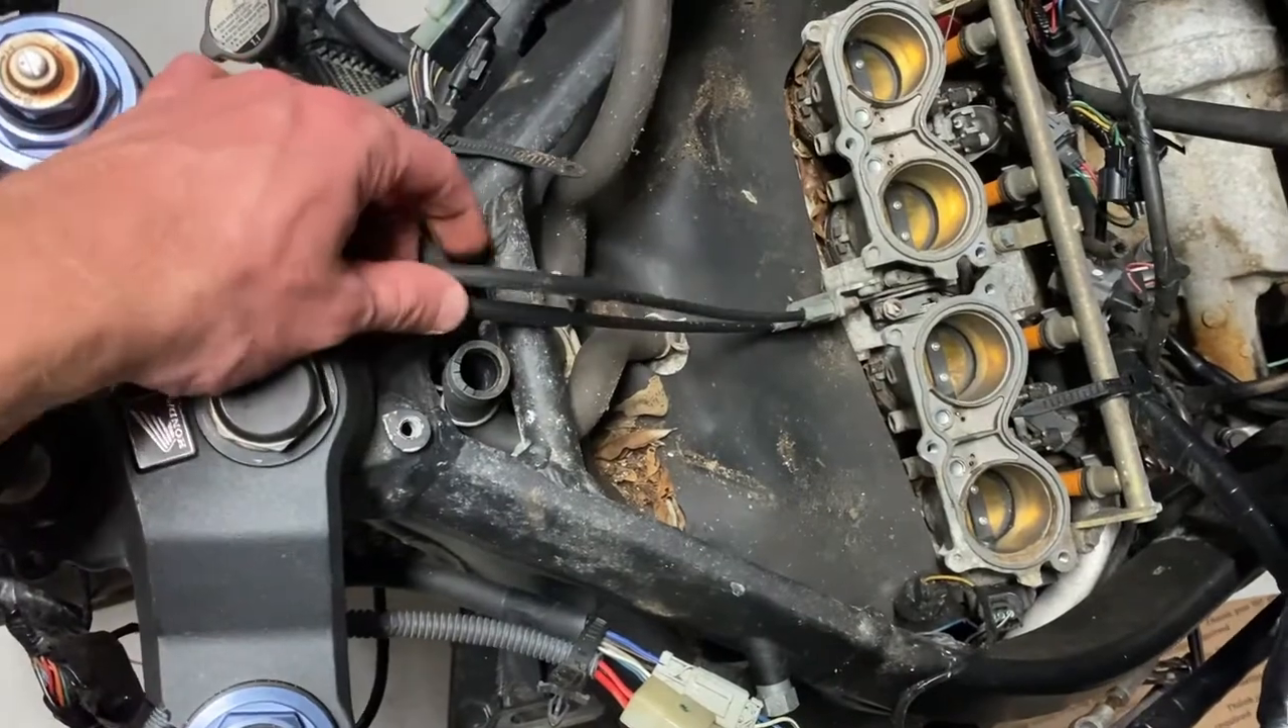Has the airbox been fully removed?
Yes.